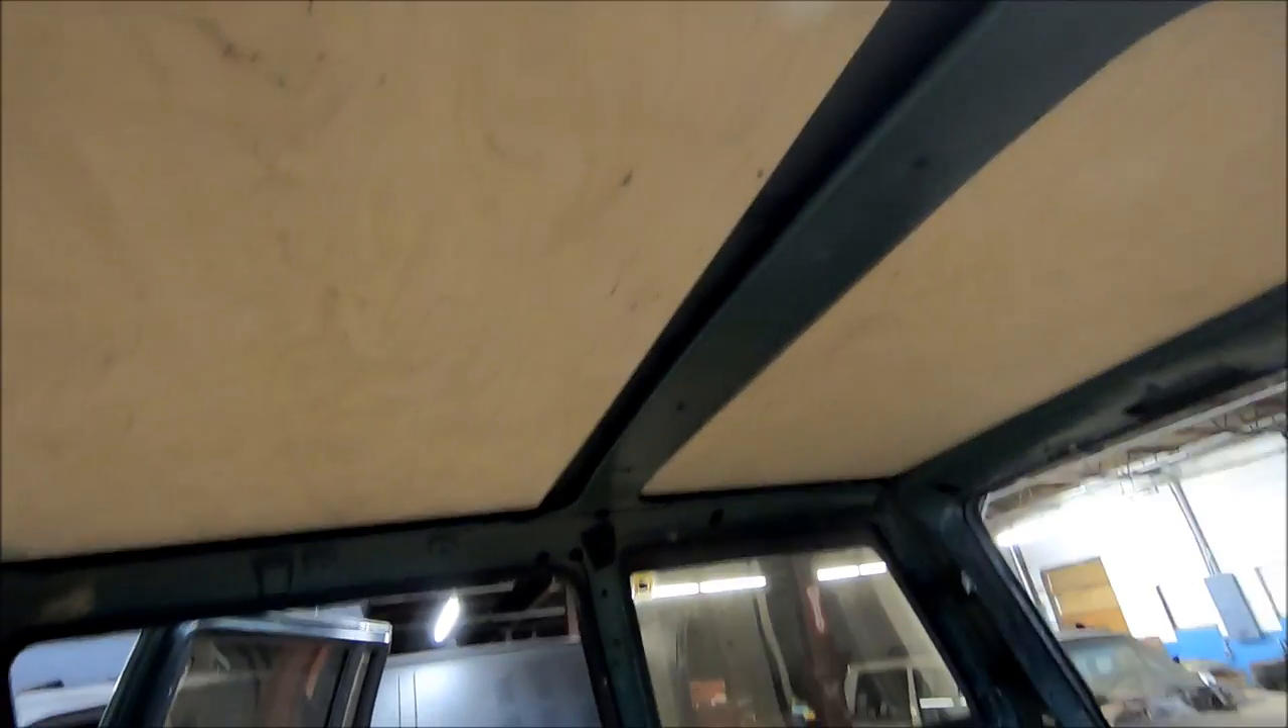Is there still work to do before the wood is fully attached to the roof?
No.